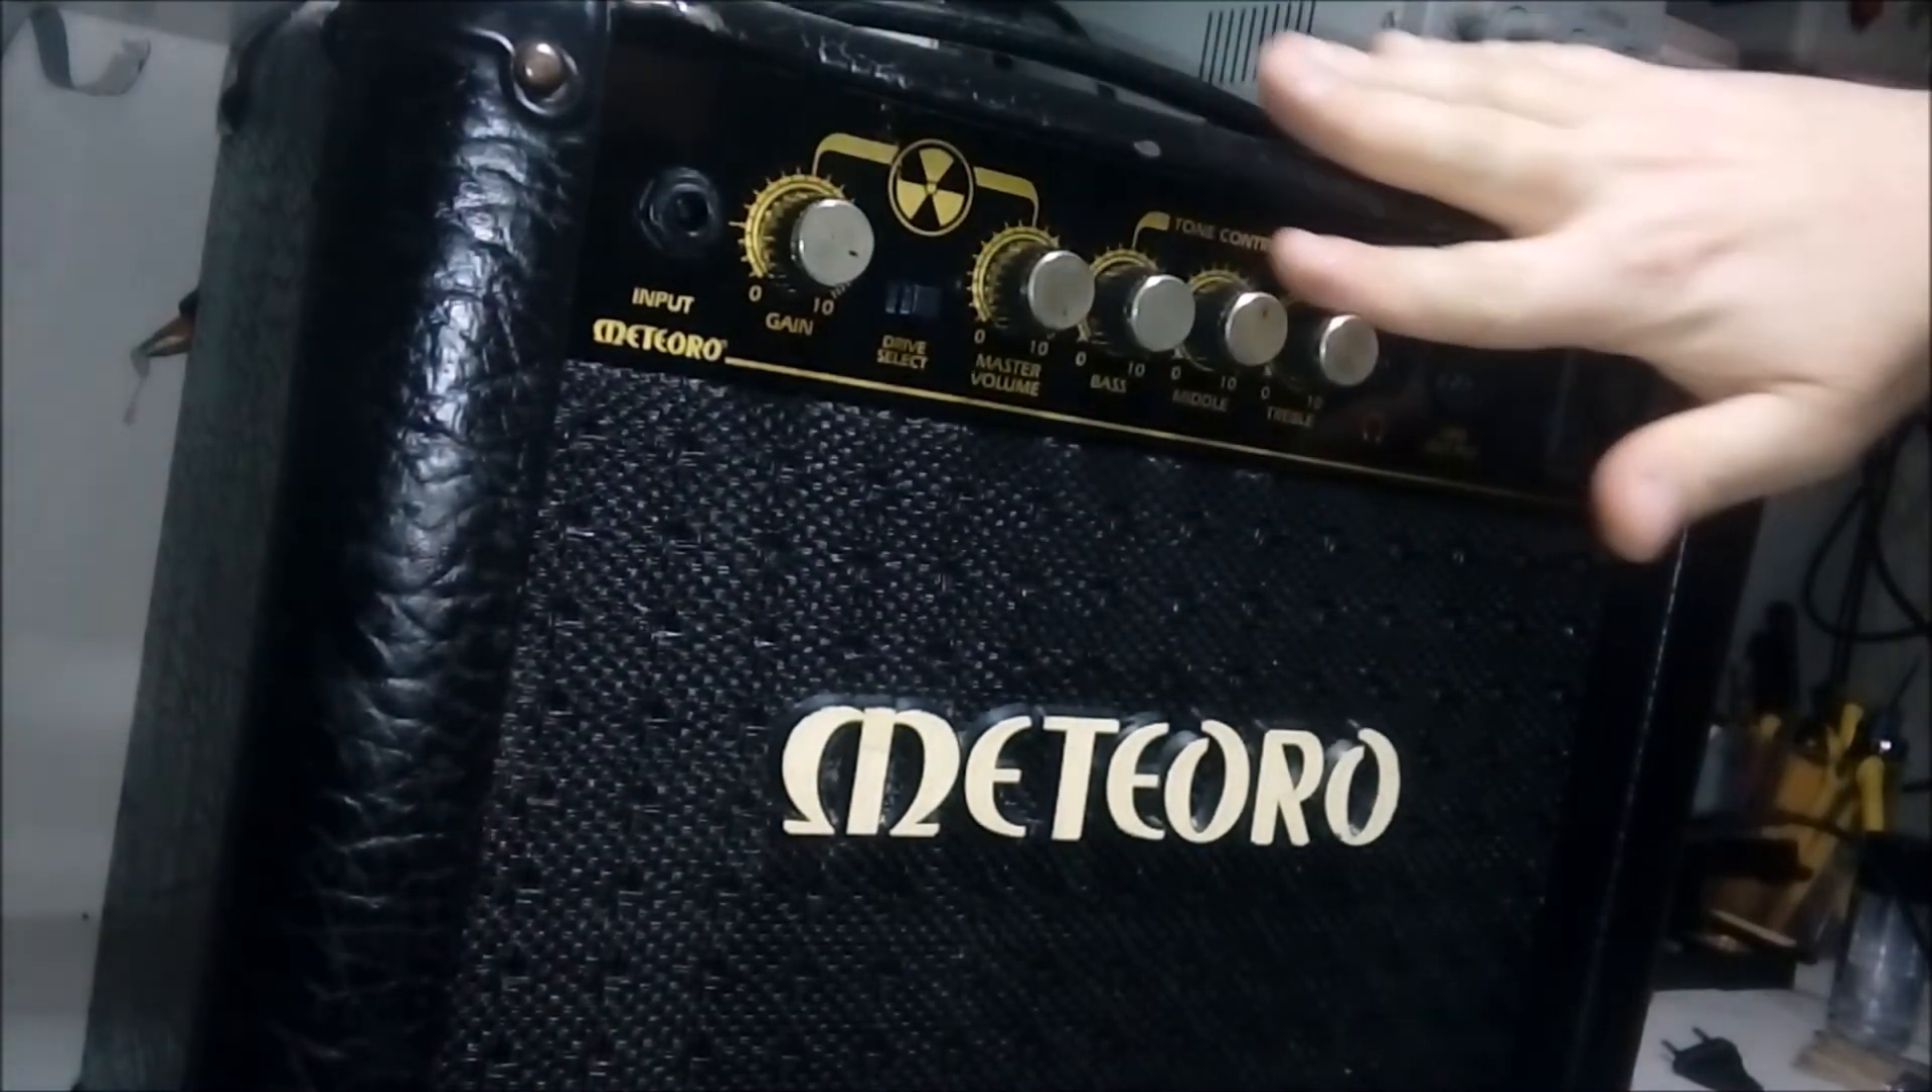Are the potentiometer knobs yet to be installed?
No.